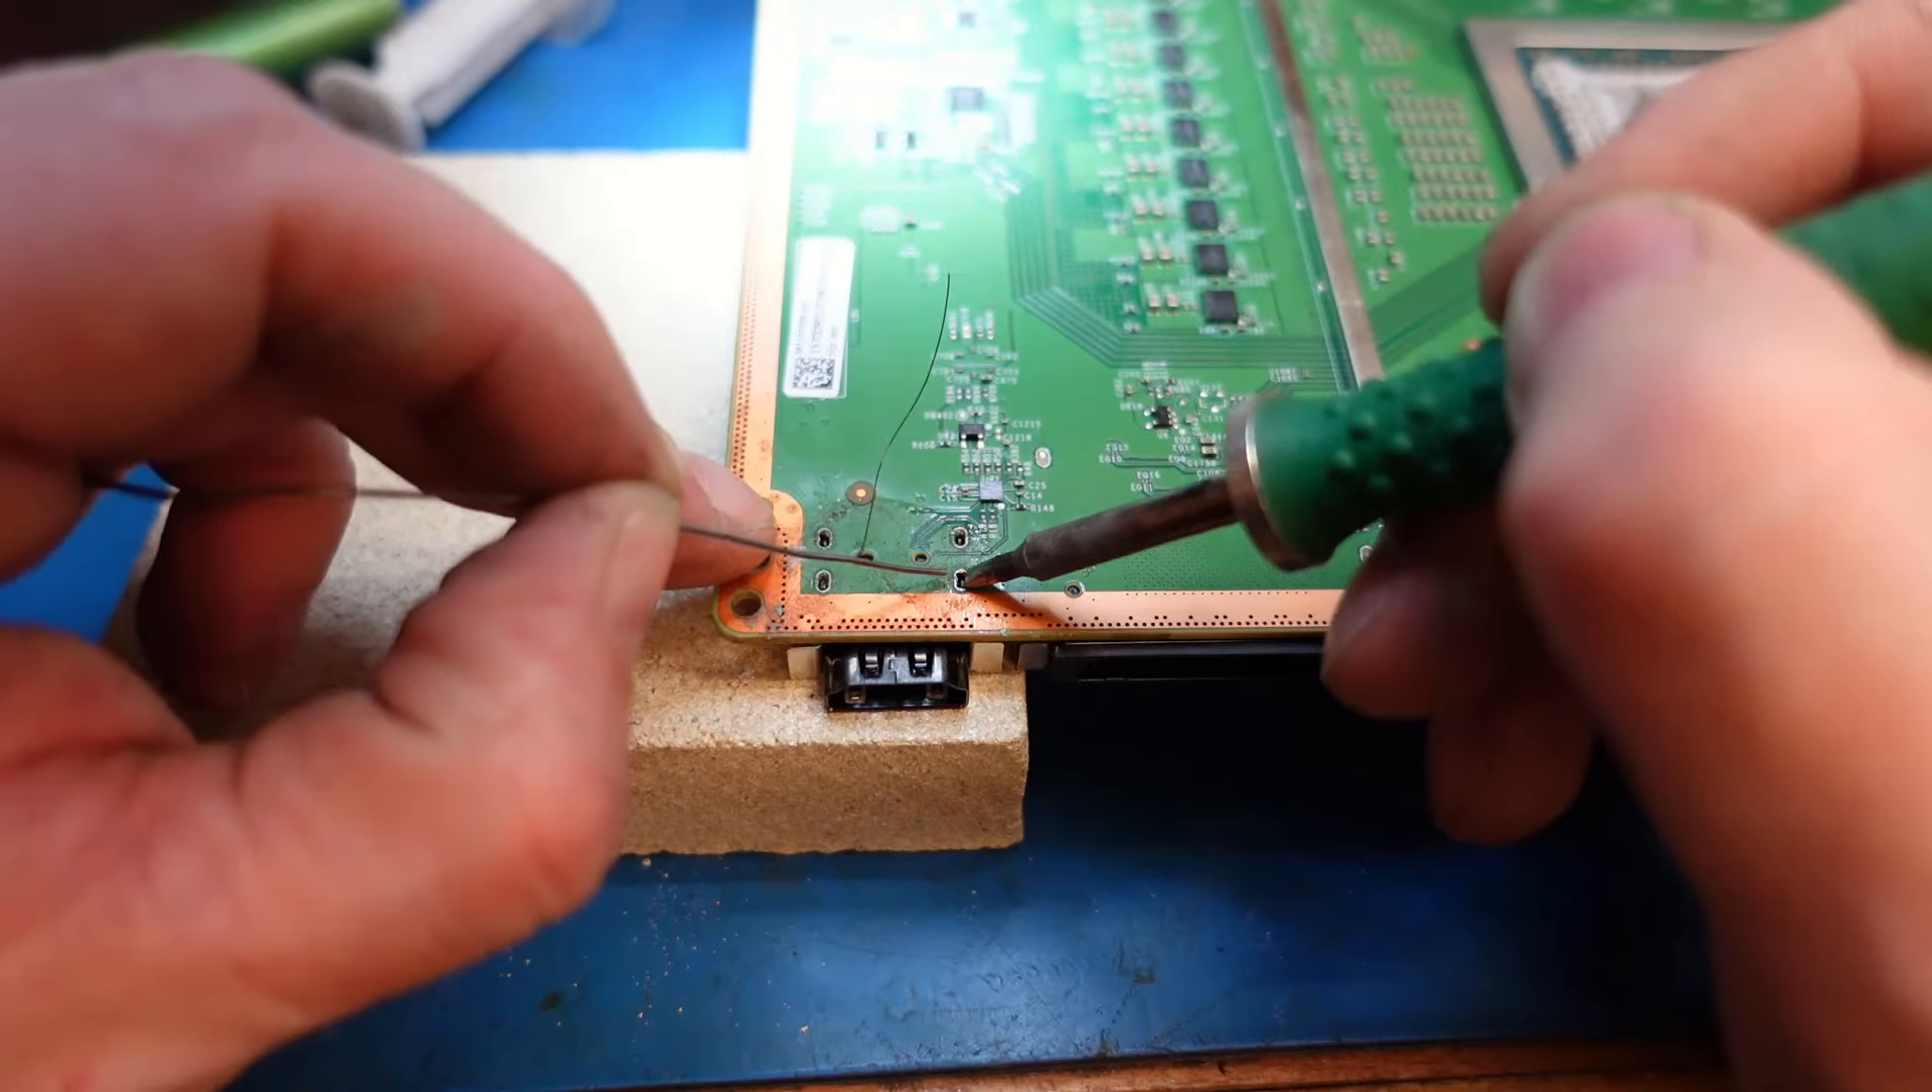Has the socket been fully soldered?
No.